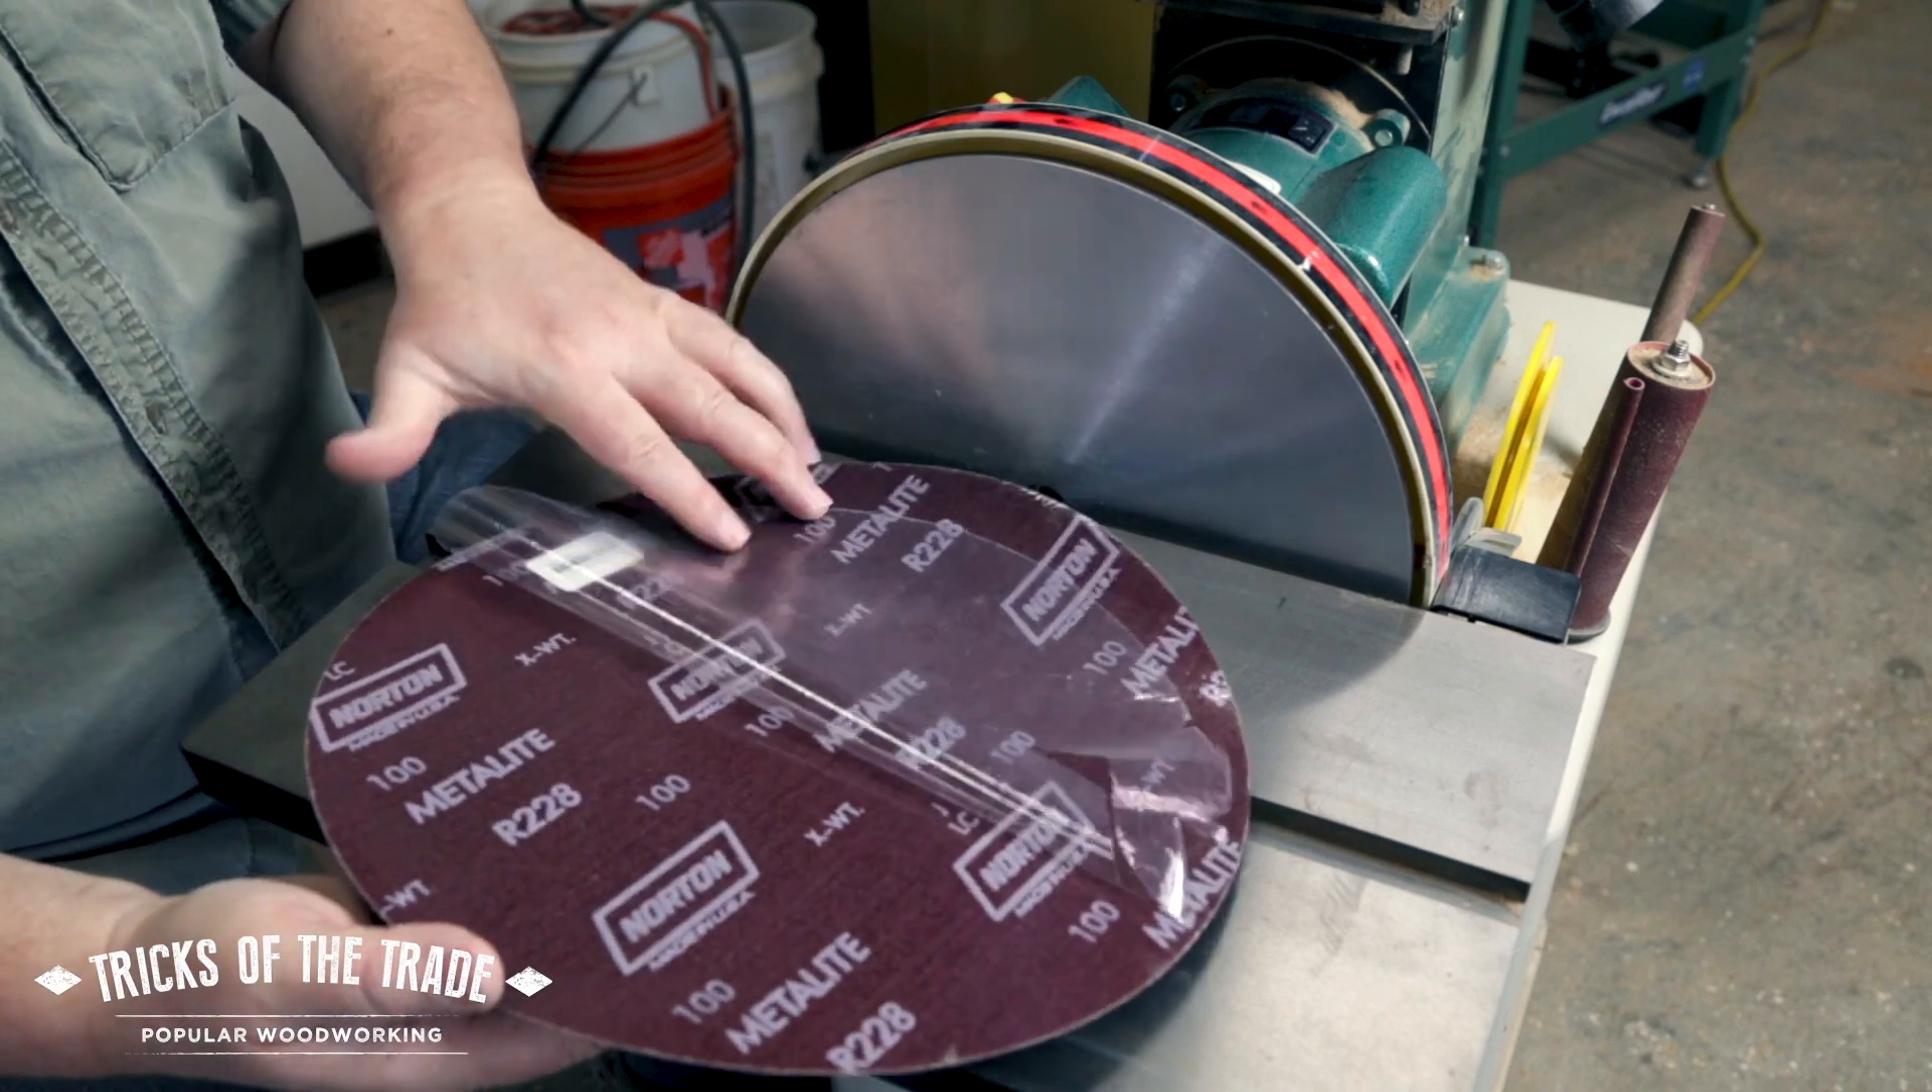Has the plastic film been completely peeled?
No.